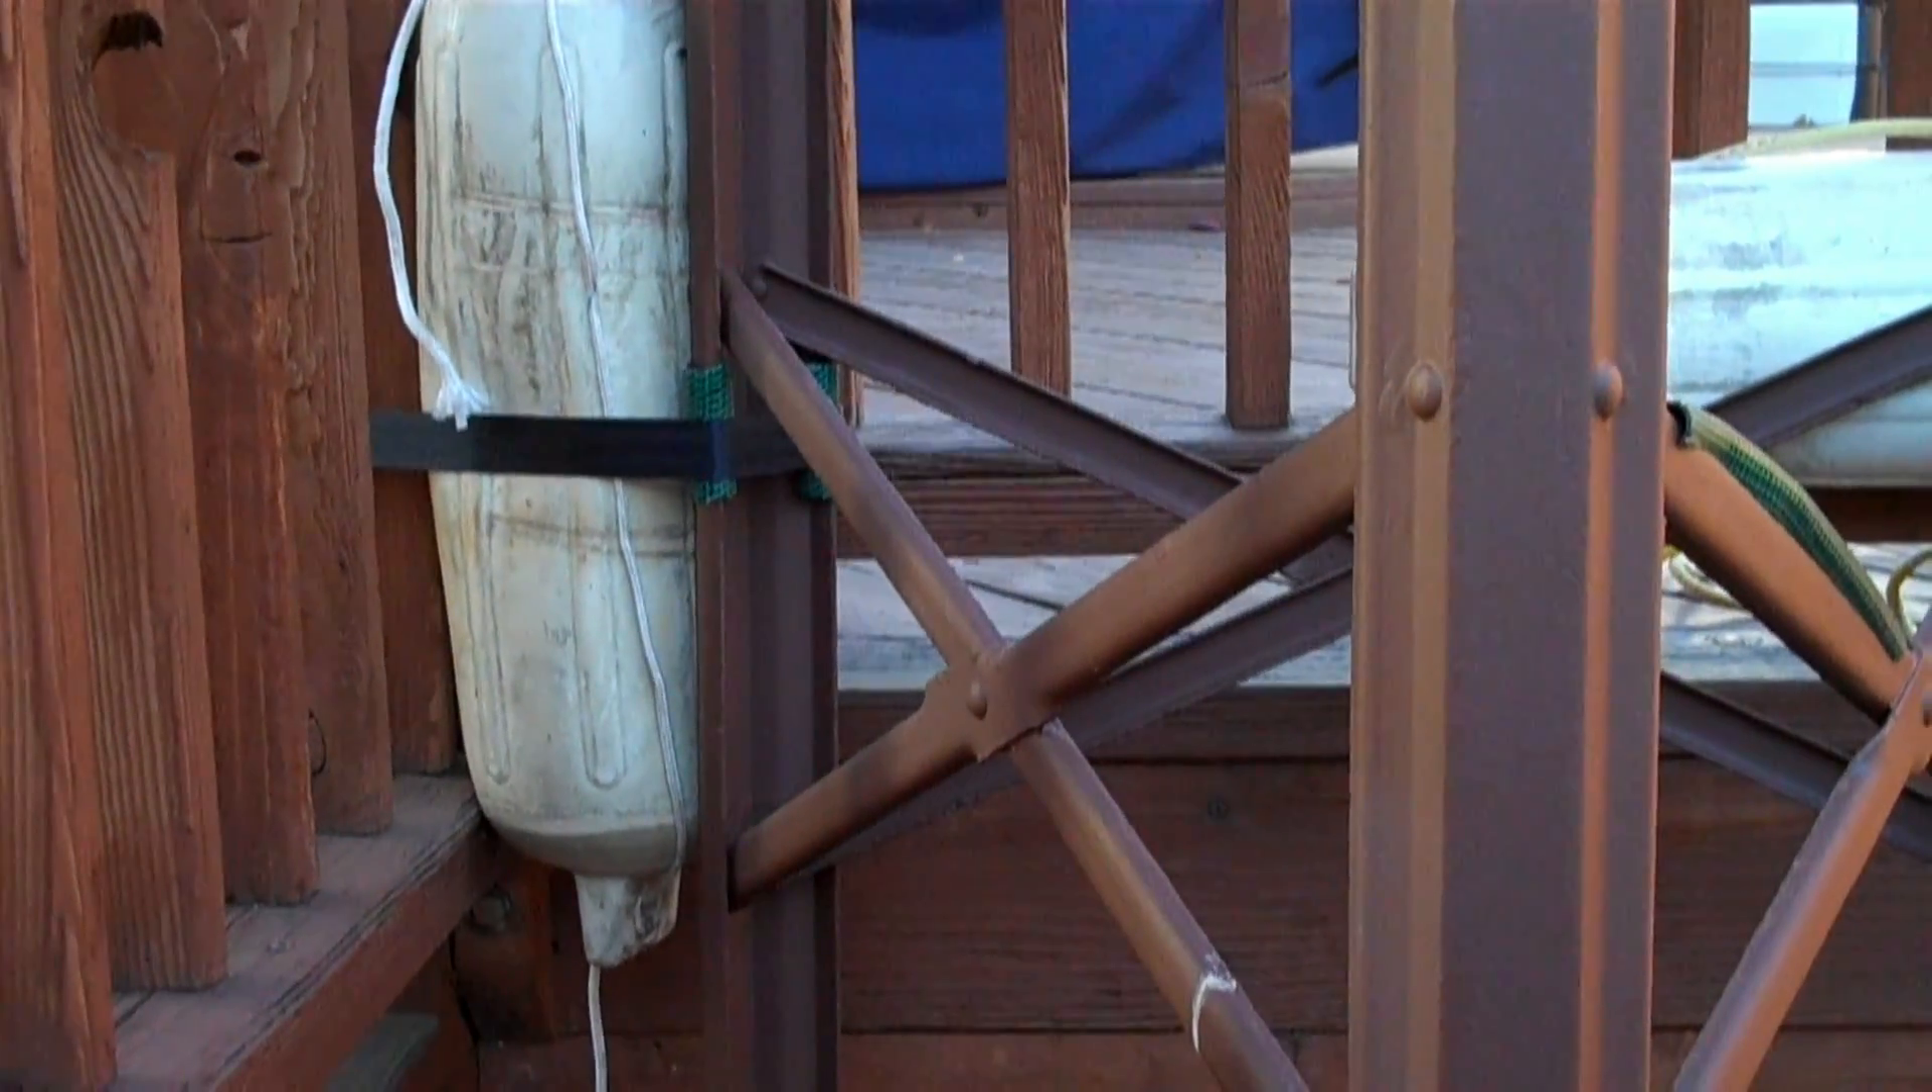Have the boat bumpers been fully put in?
Yes.